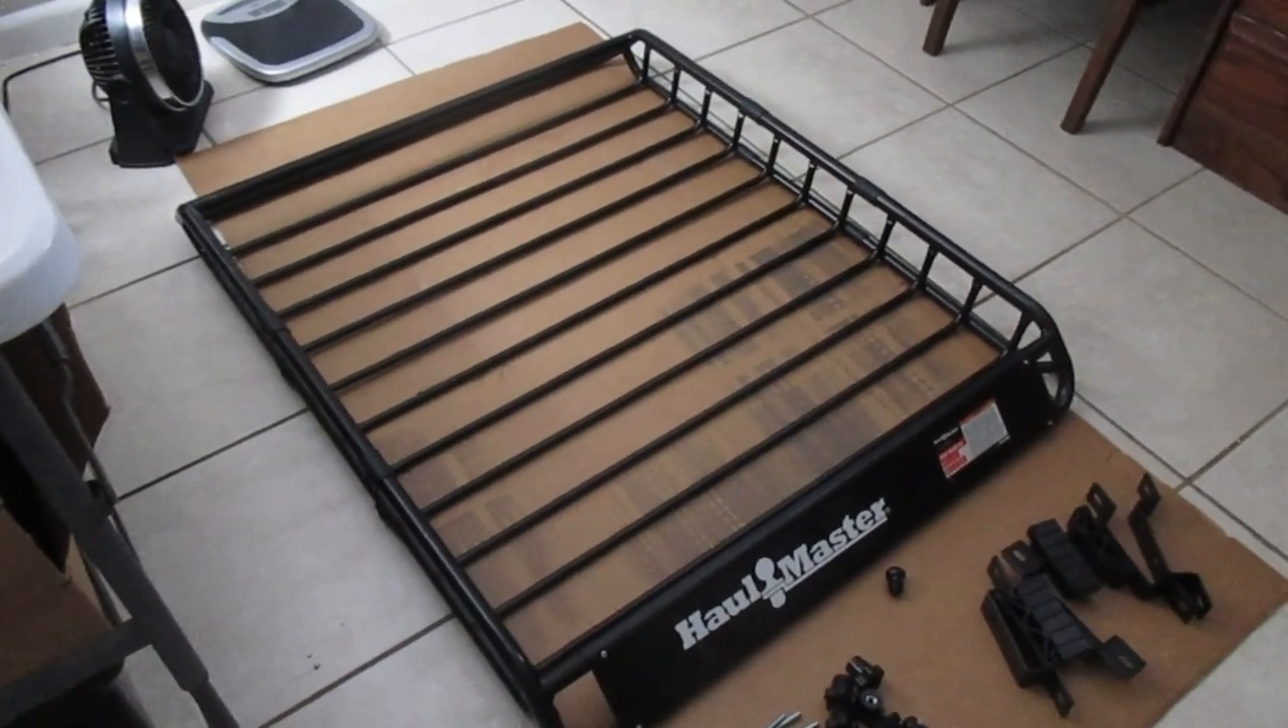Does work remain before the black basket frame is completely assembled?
No.